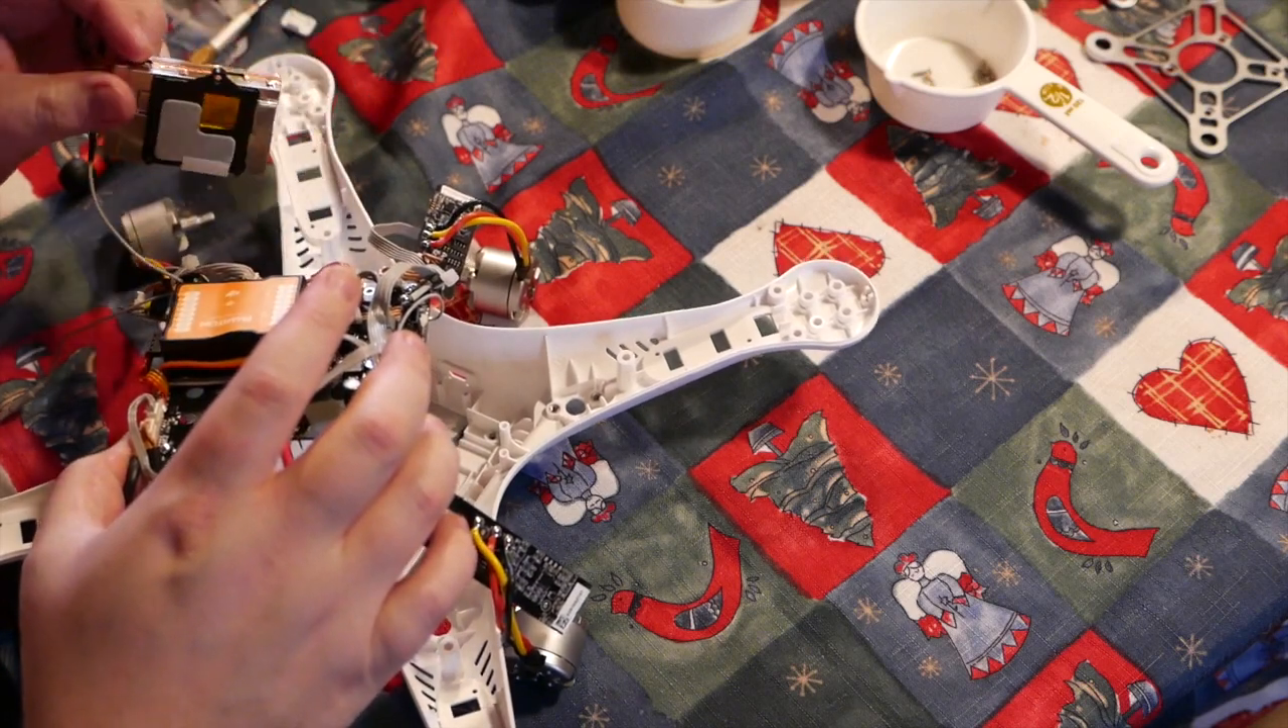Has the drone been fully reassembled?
No.